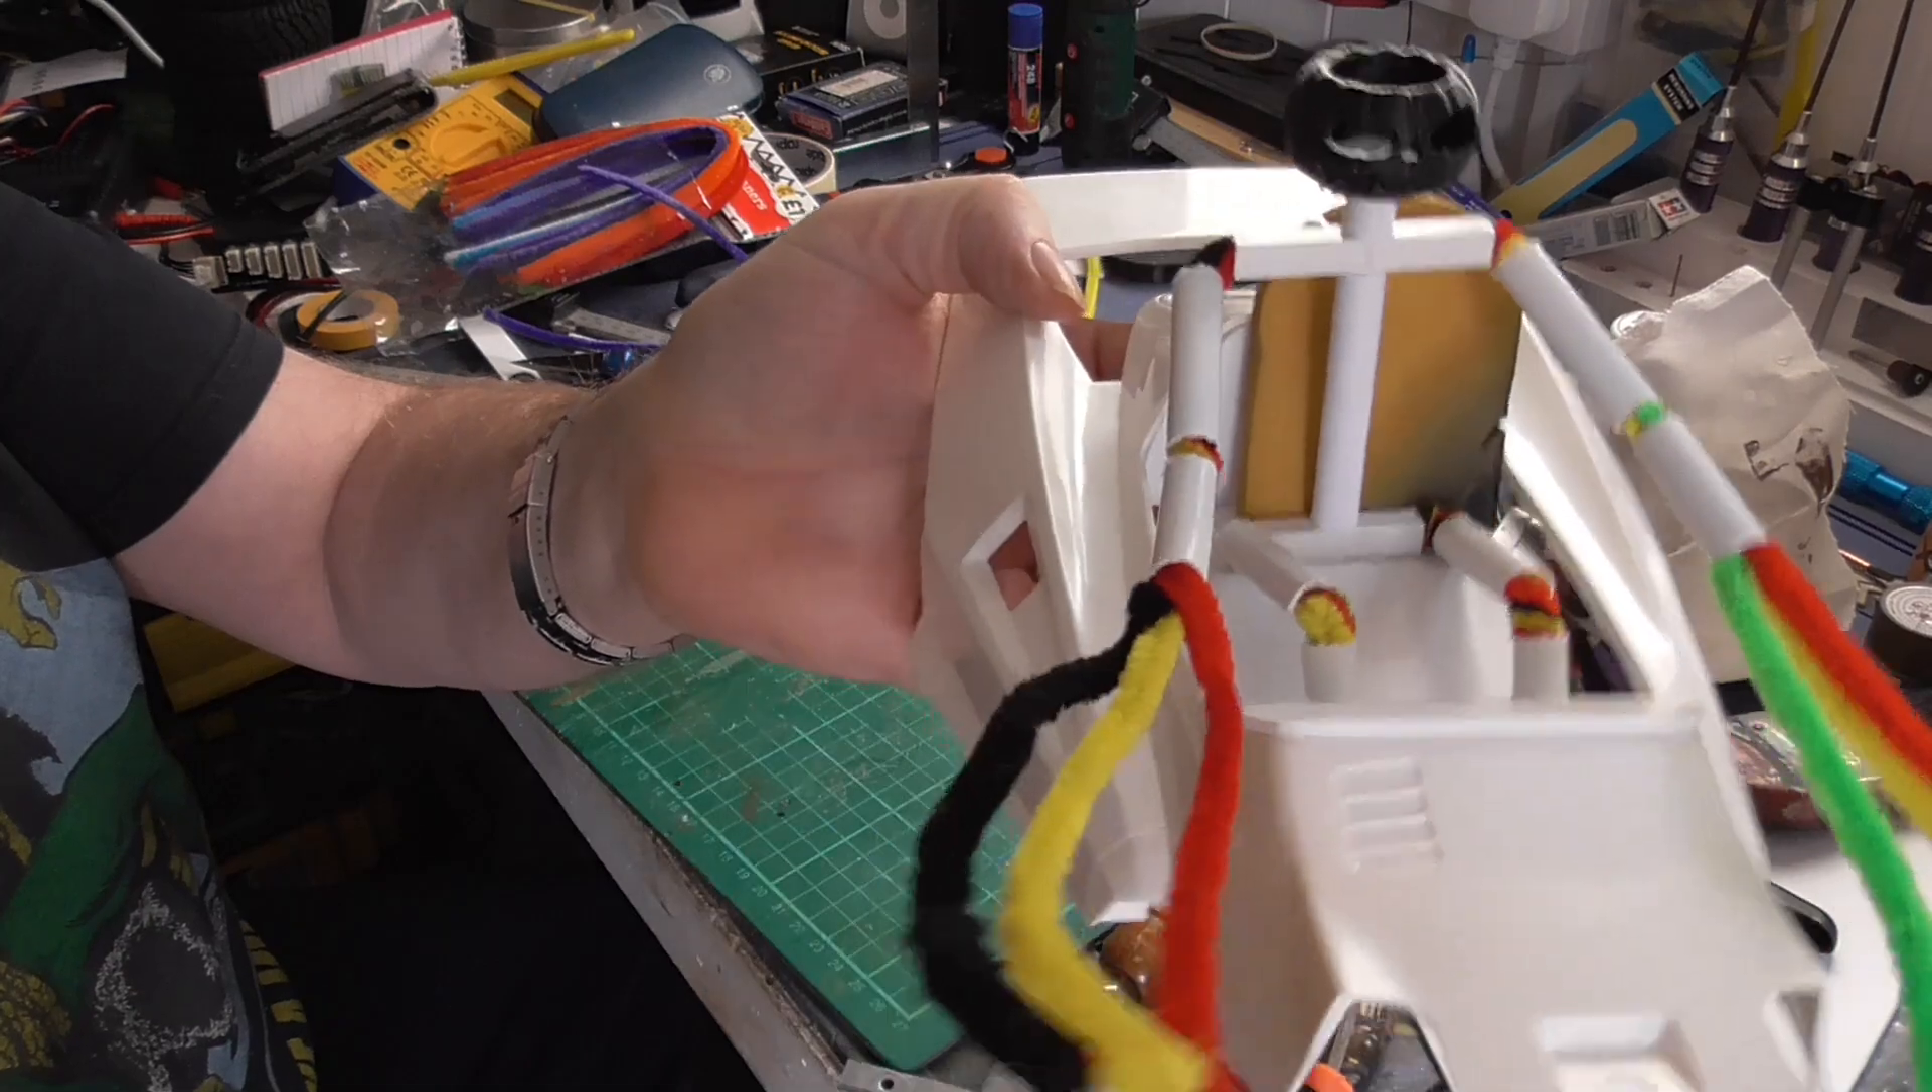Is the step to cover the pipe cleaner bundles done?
No.